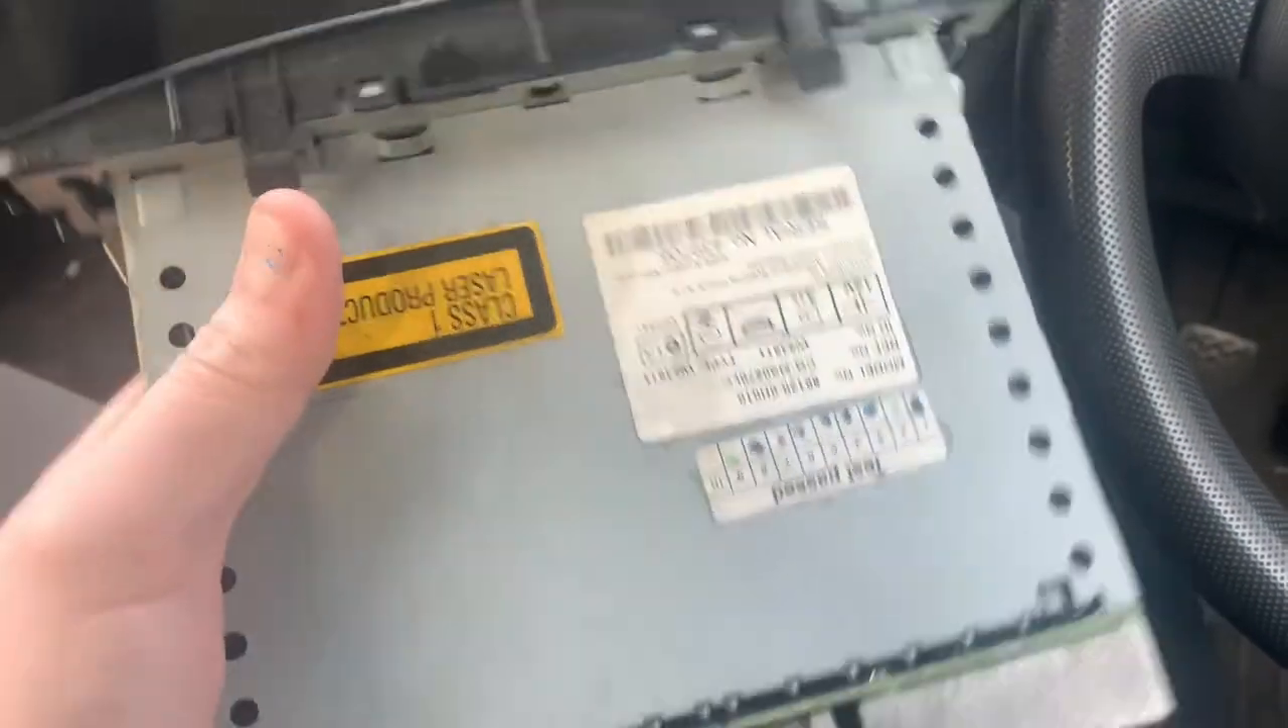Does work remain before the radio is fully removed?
No.